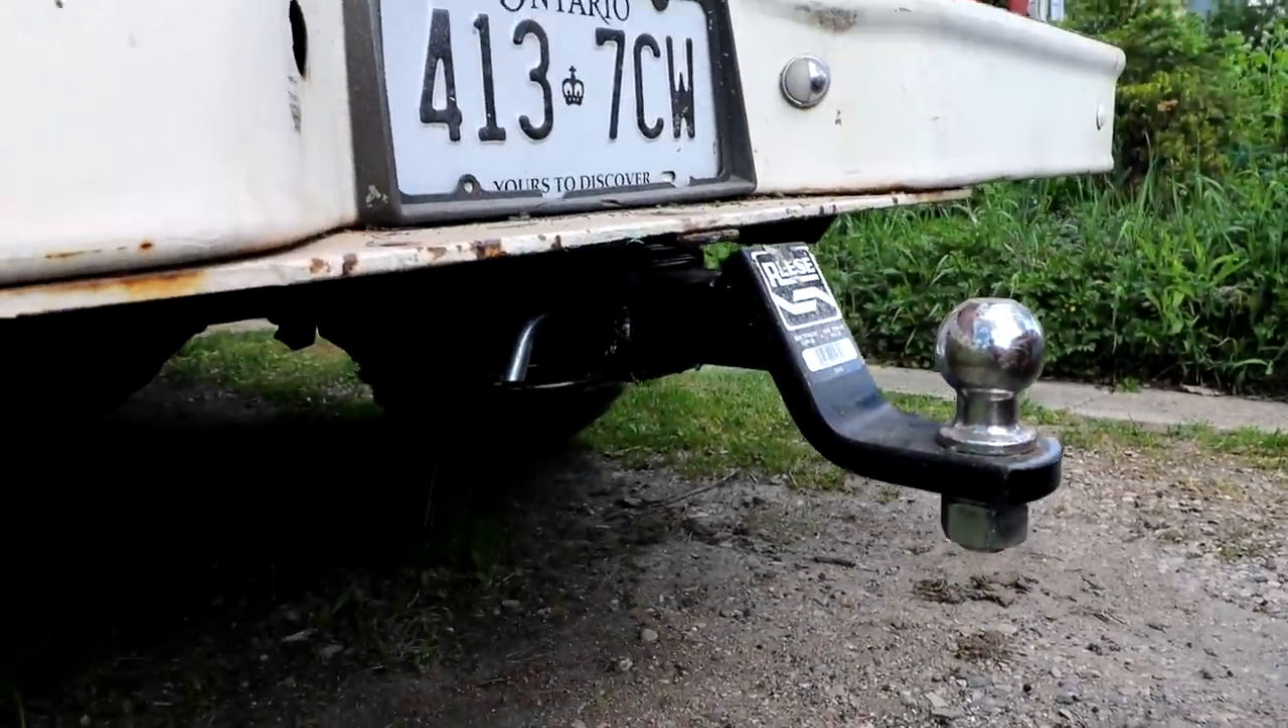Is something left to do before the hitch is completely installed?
No.